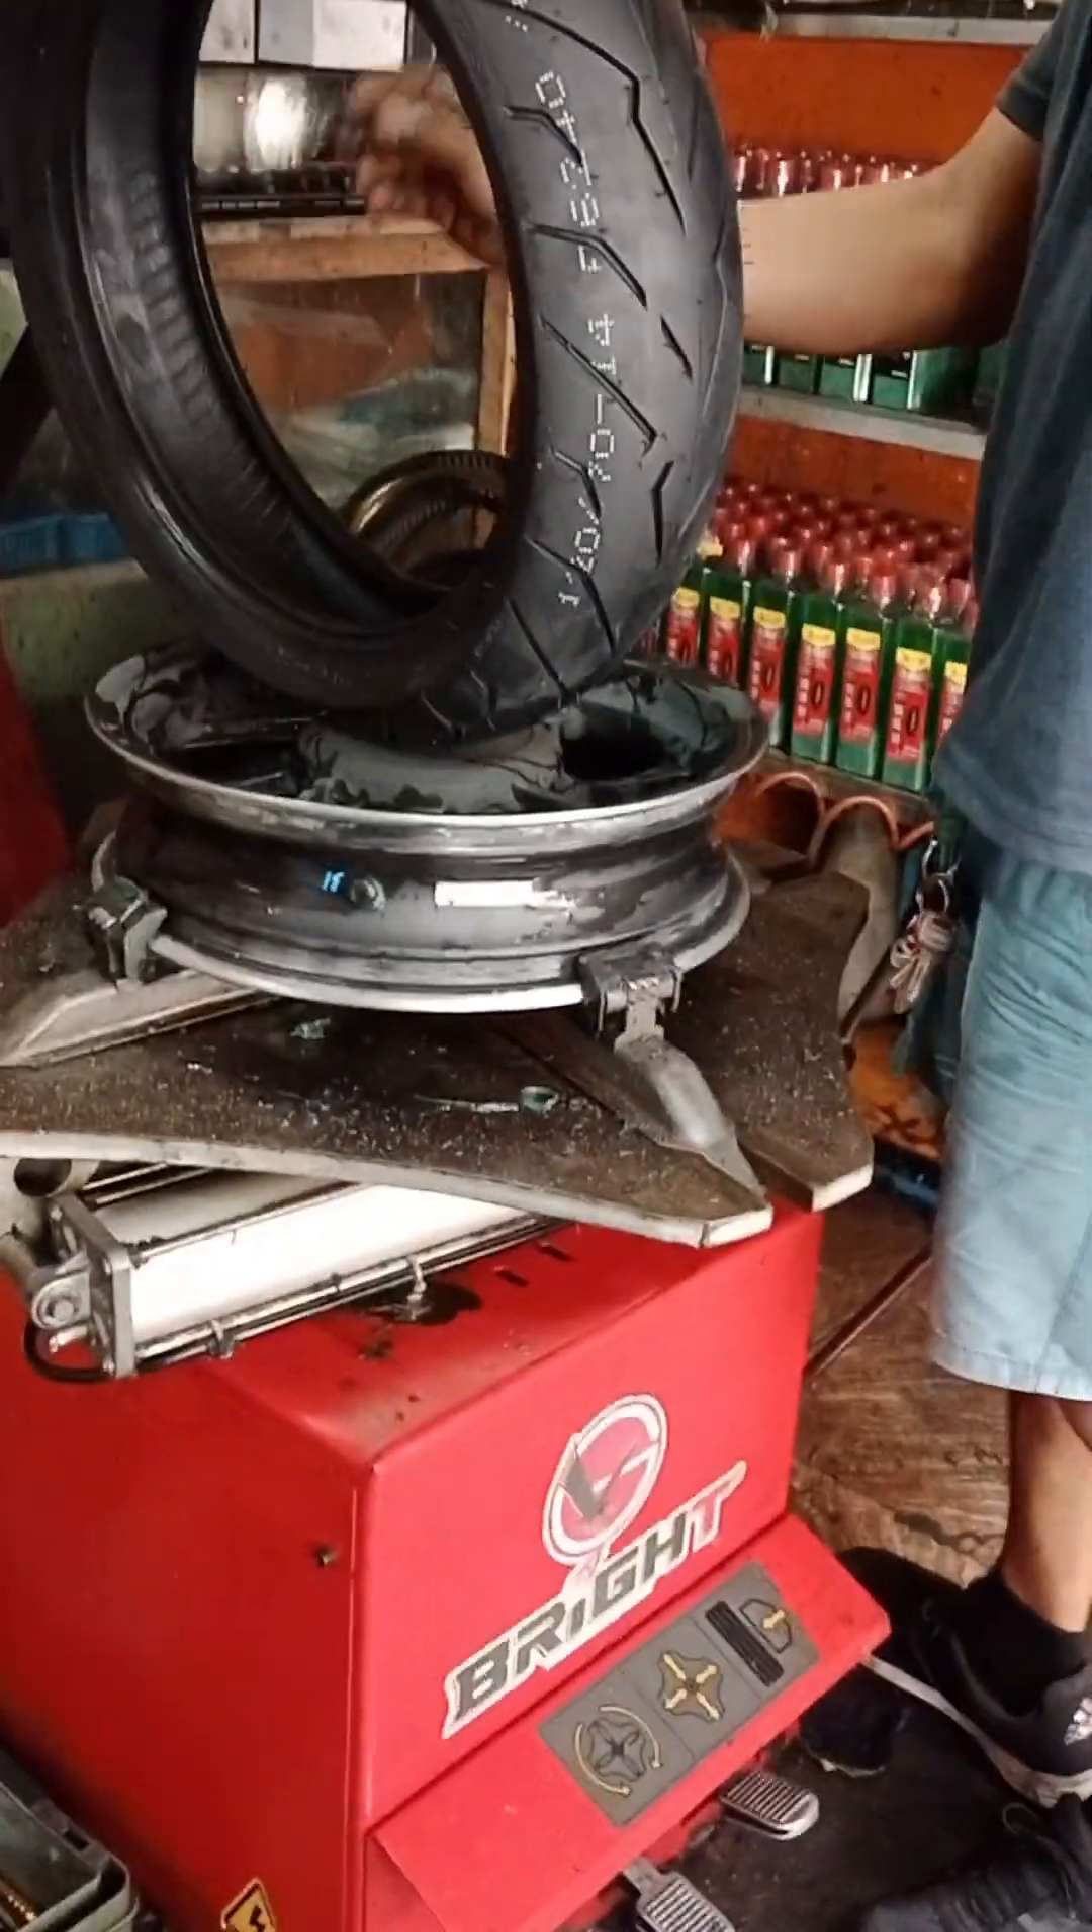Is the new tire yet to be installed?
Yes.